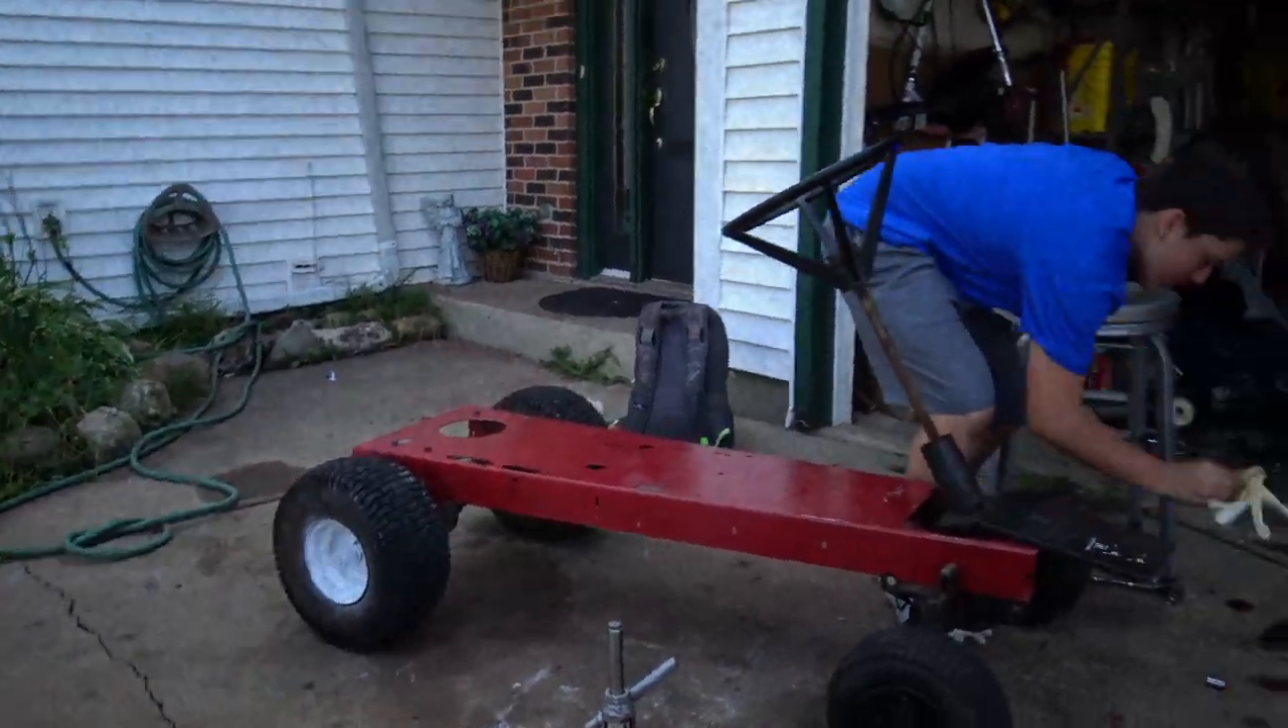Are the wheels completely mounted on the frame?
Yes.